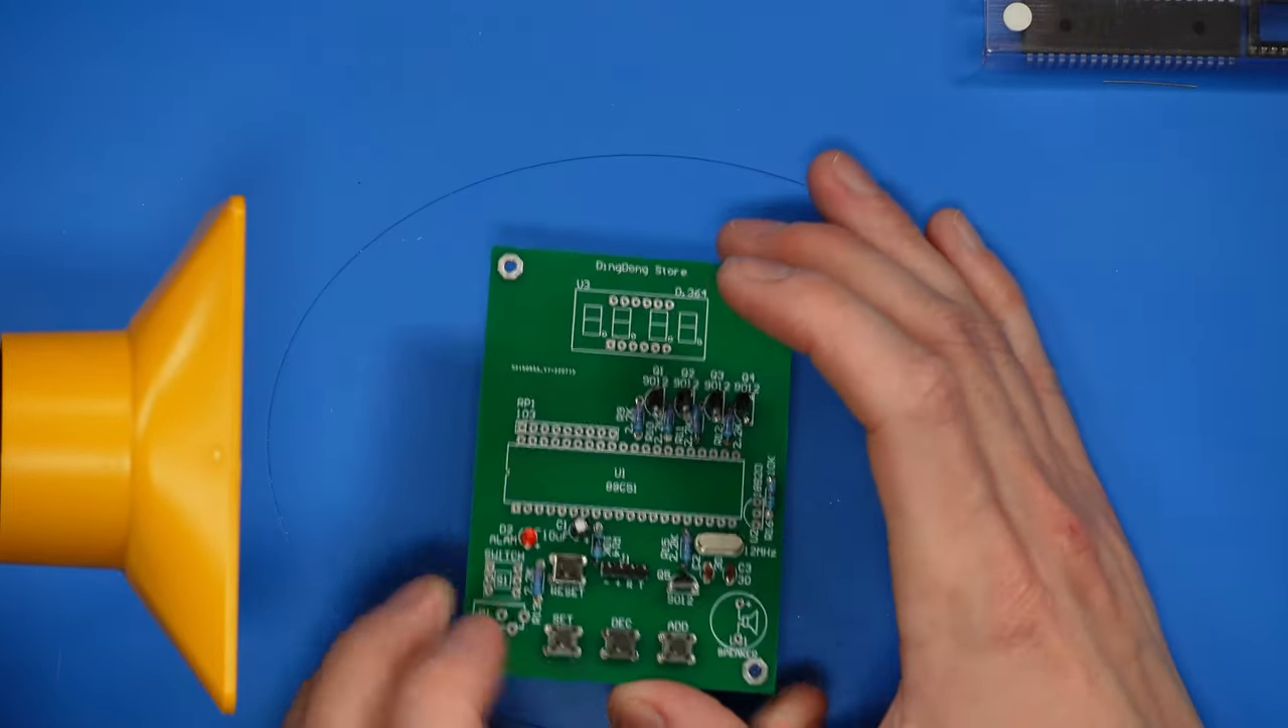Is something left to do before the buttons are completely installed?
No.